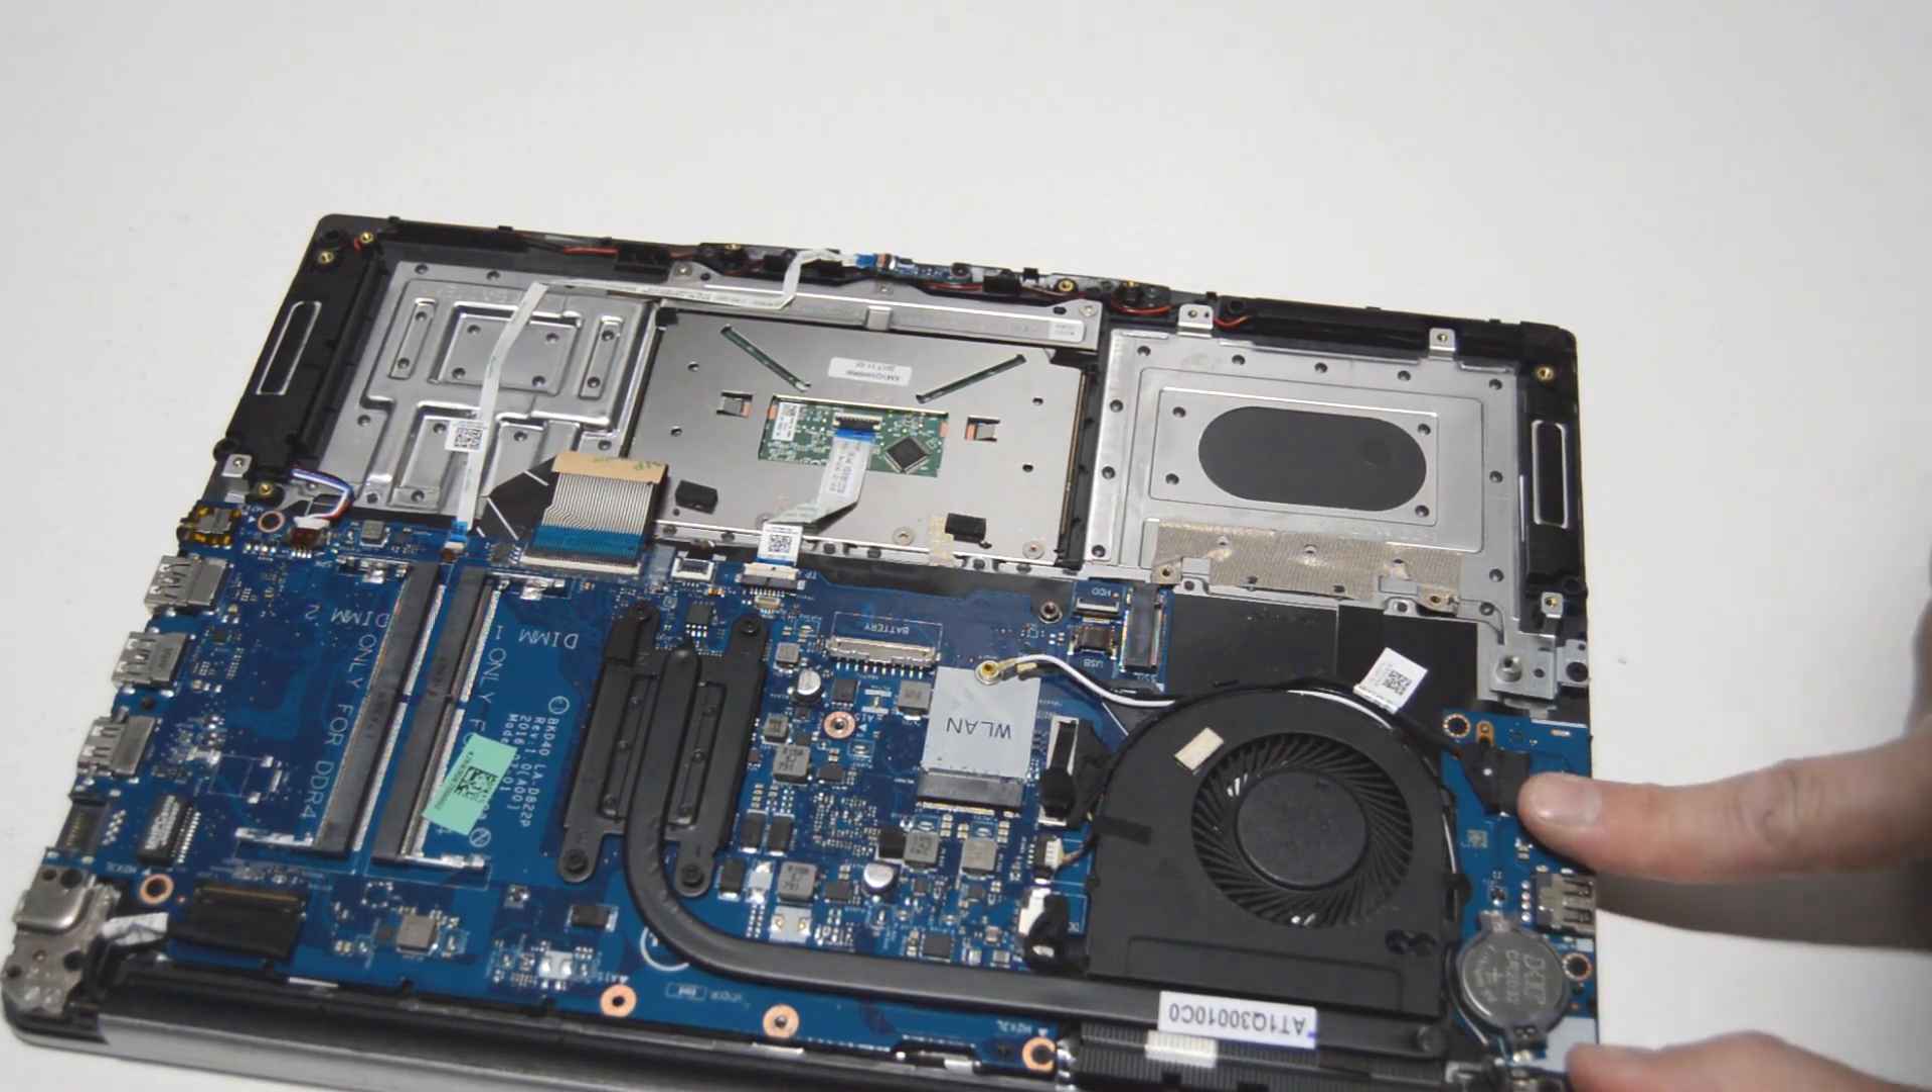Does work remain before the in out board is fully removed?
Yes.